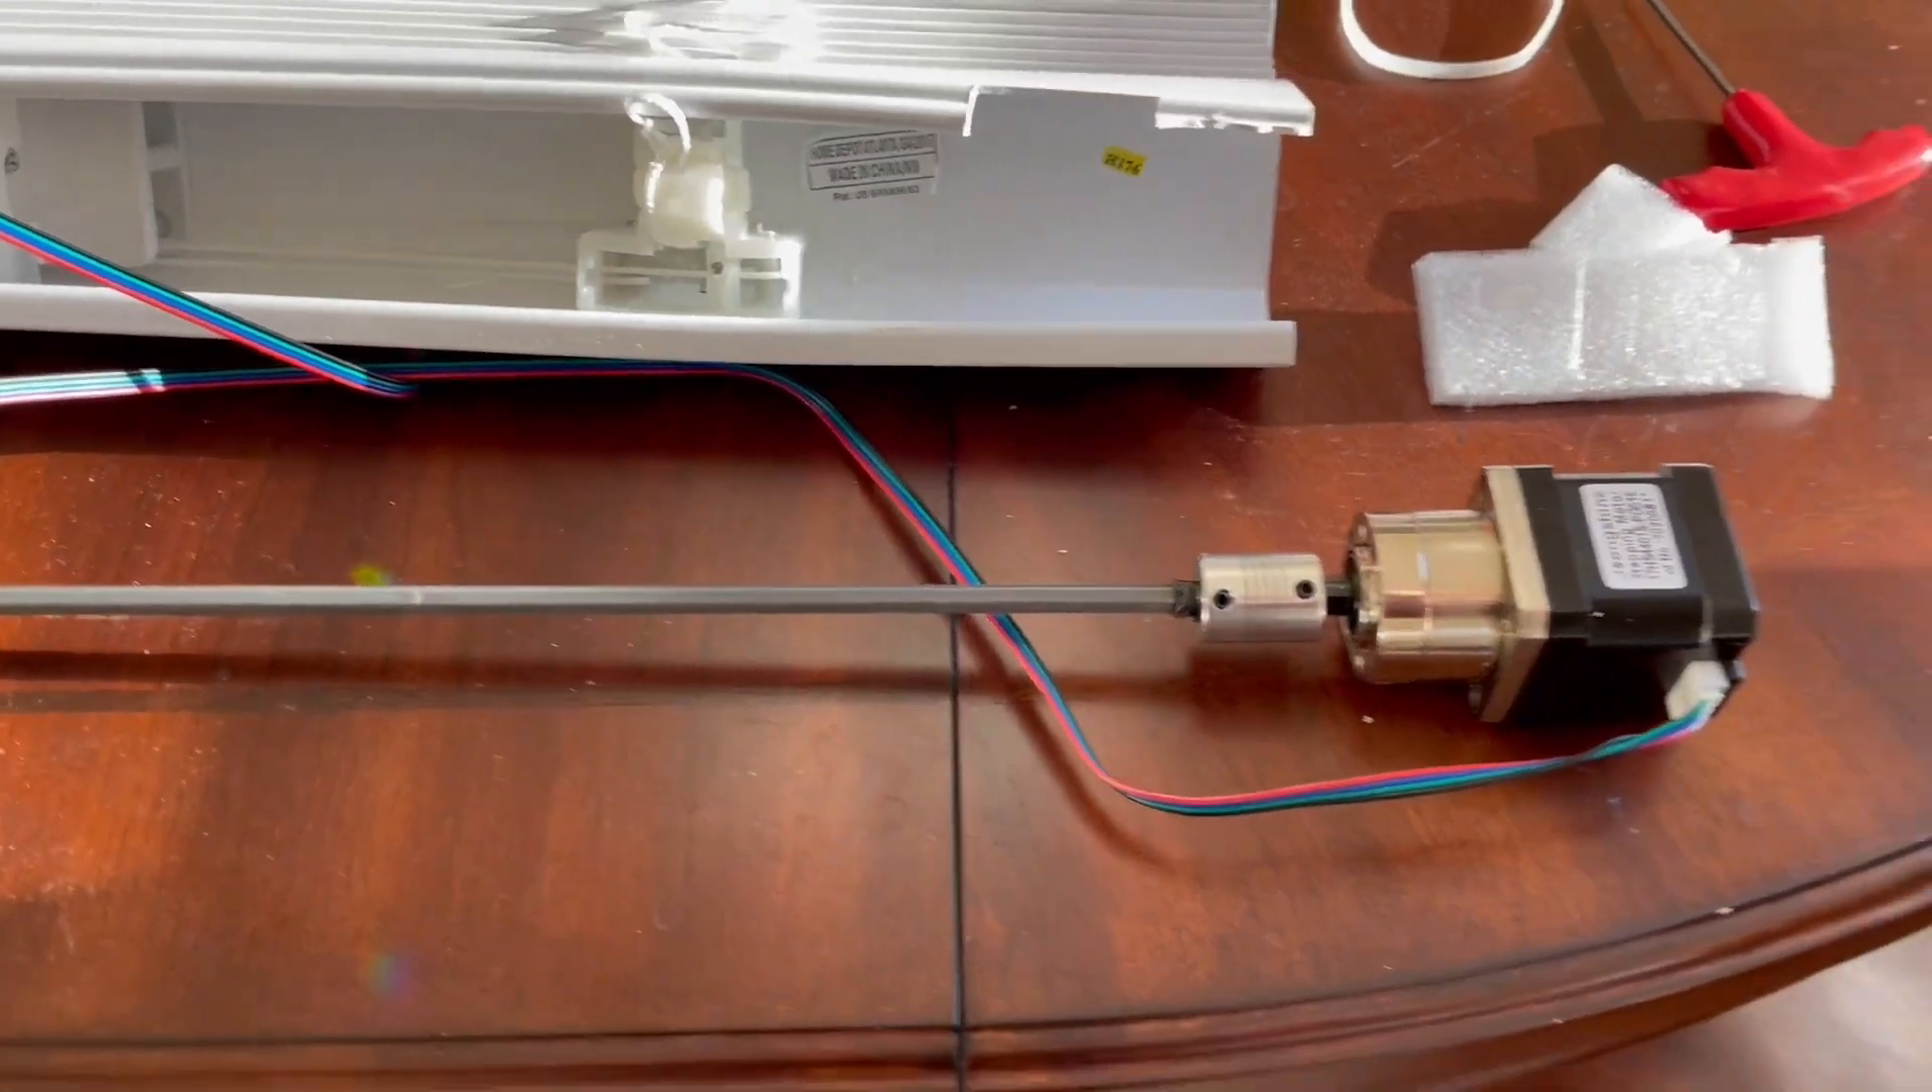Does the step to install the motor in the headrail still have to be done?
Yes.